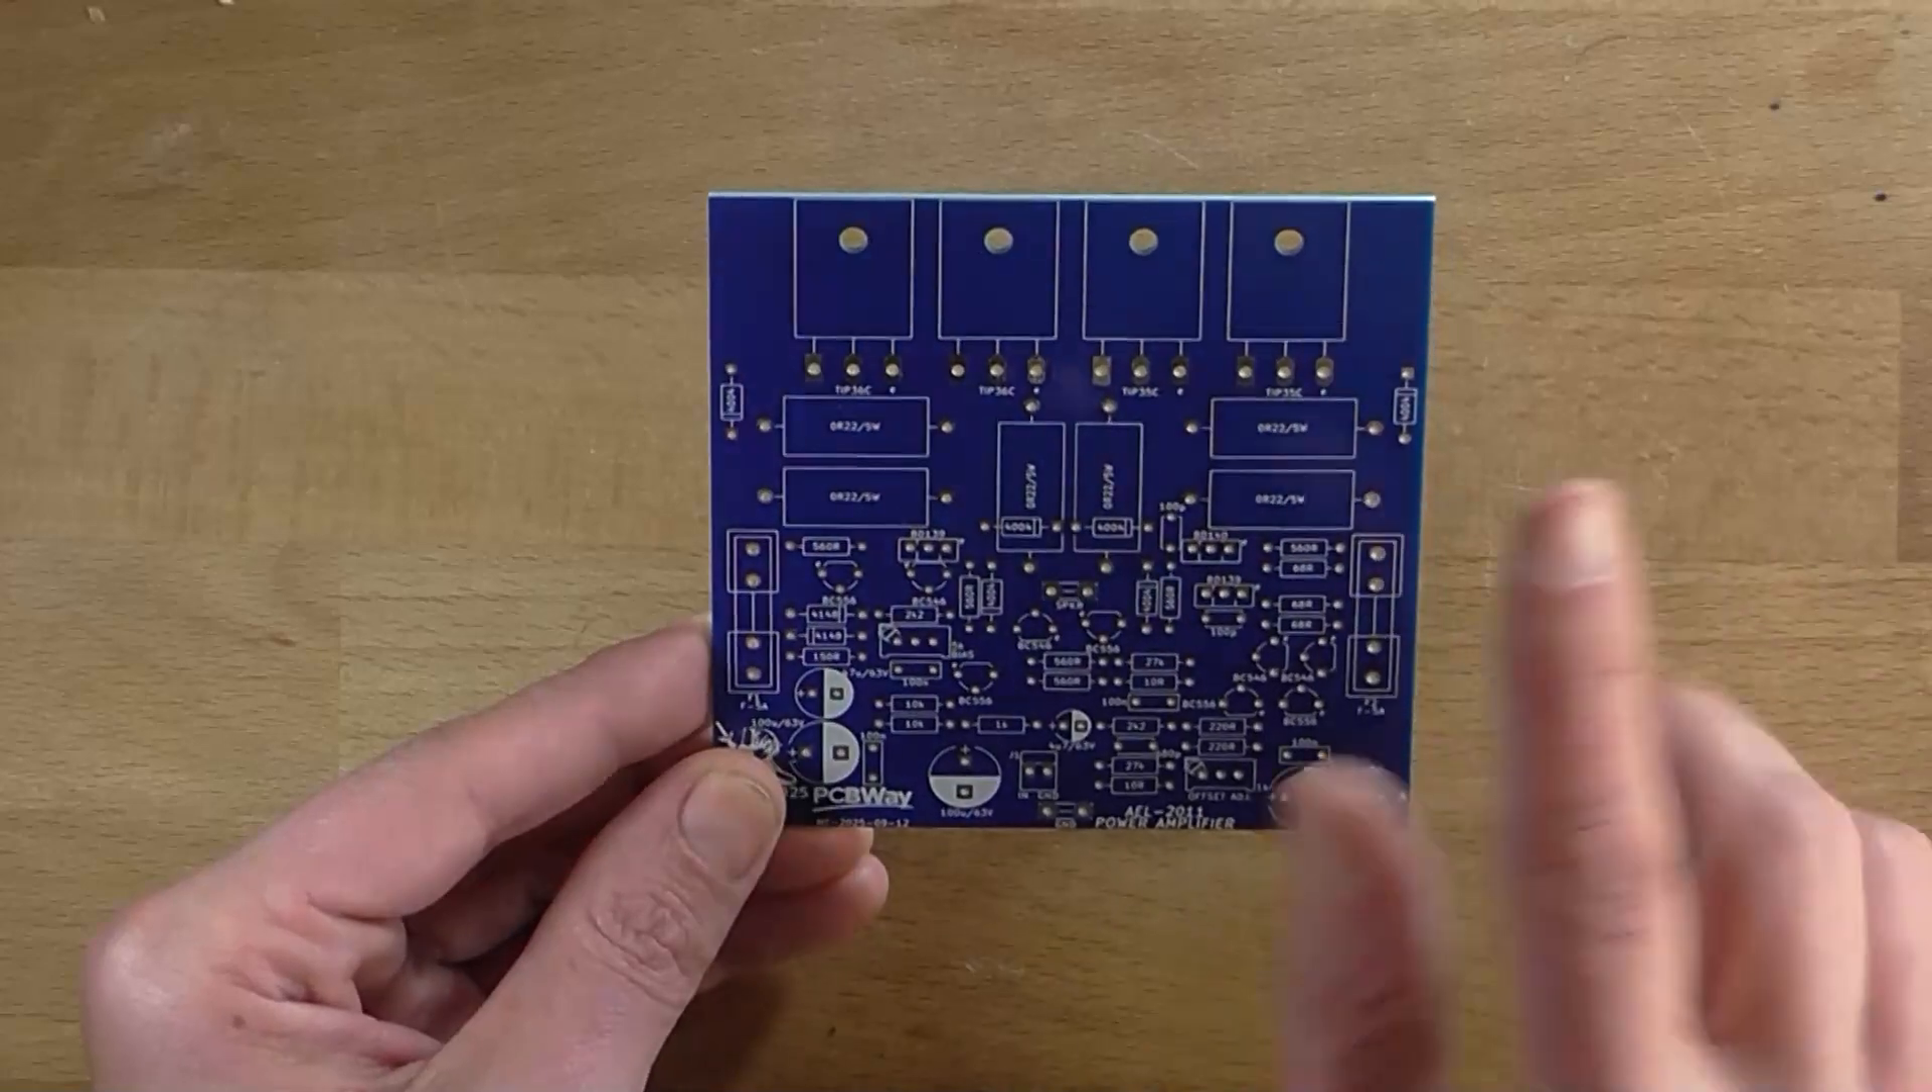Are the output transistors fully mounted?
No.